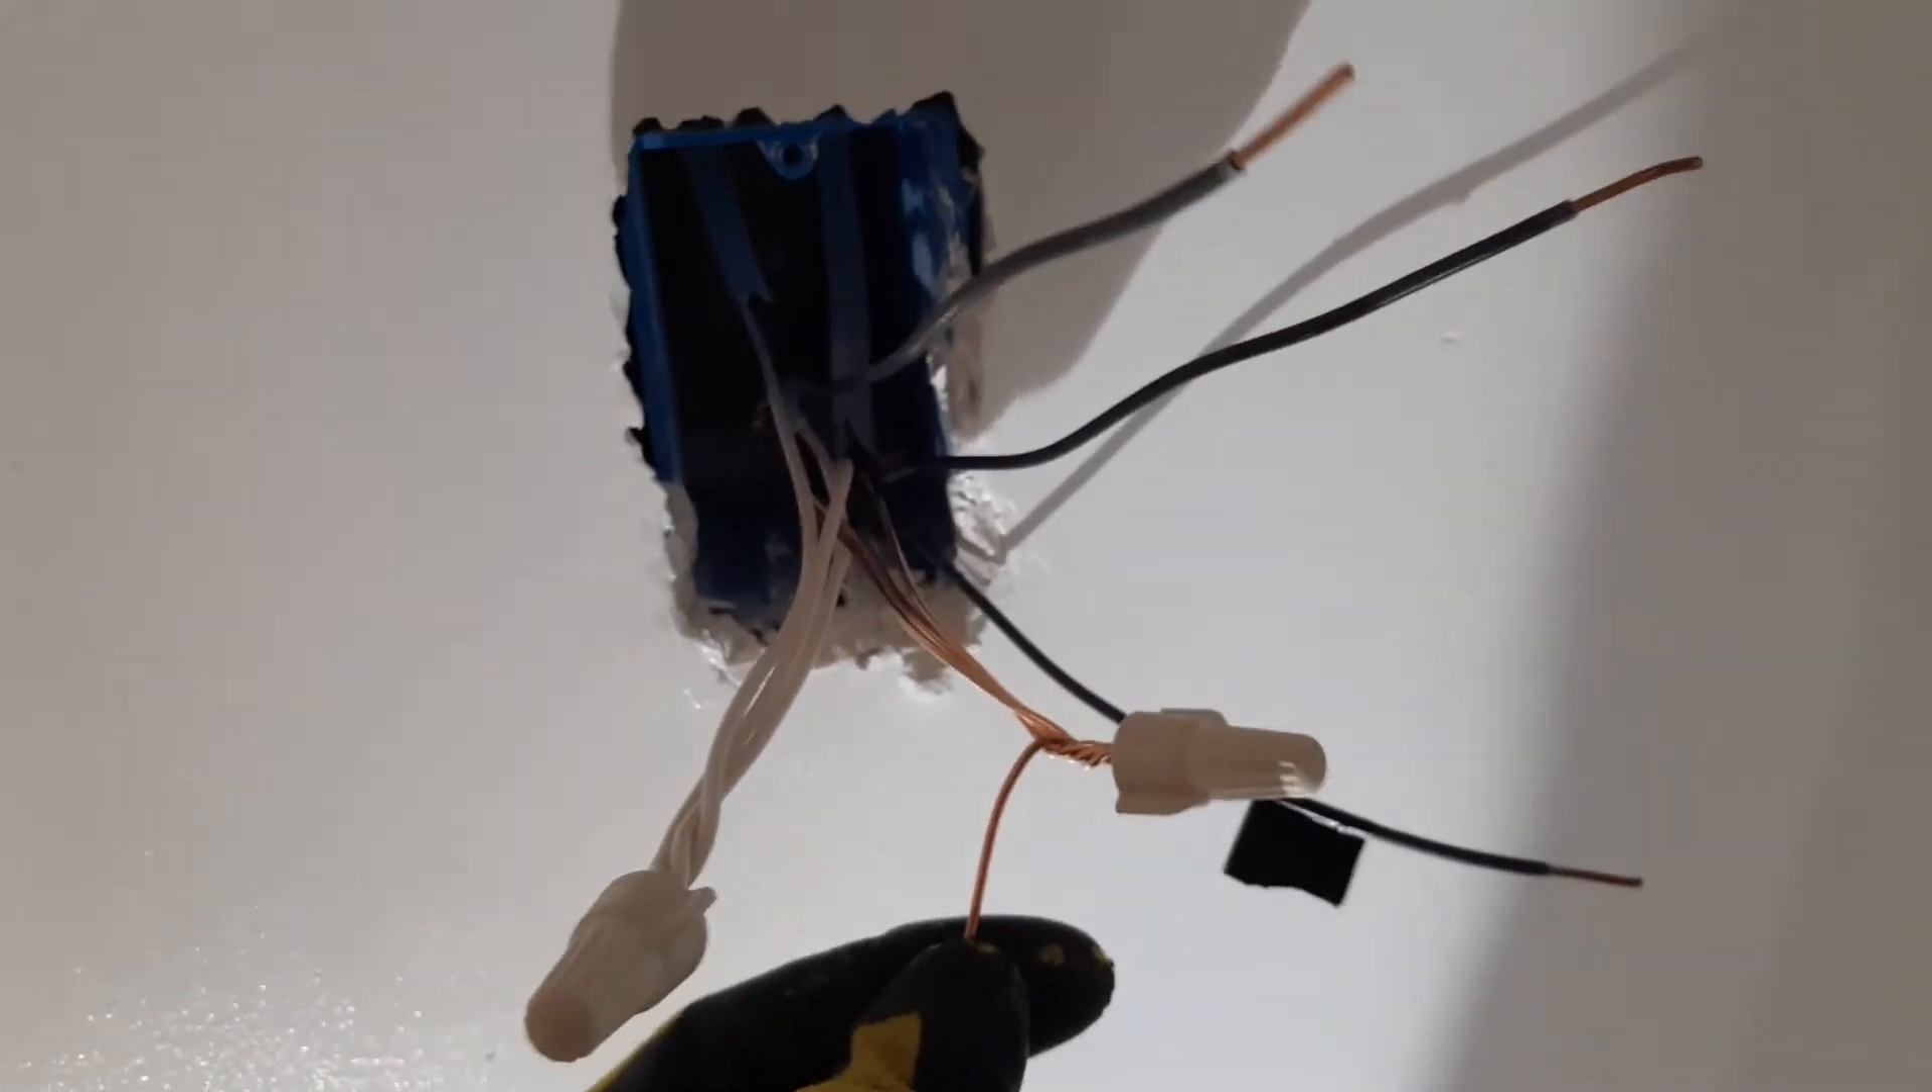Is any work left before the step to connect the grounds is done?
No.